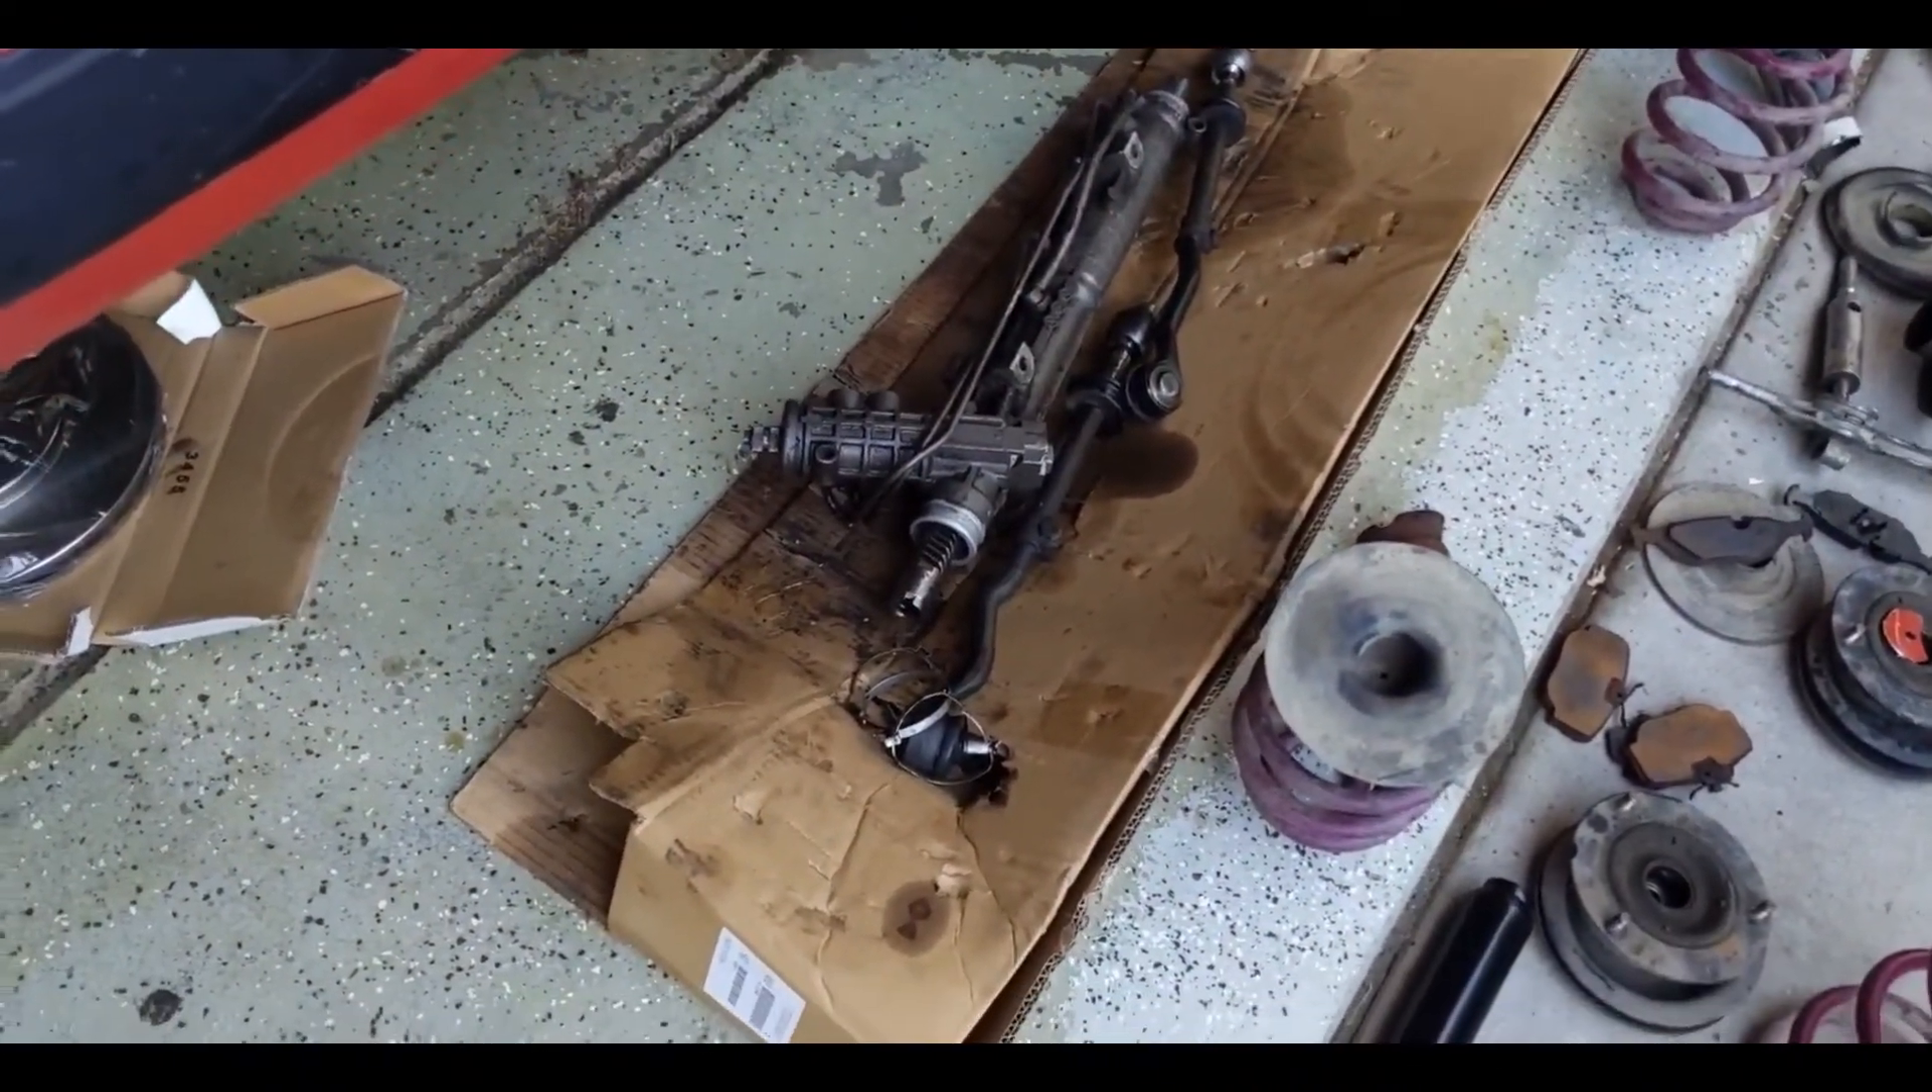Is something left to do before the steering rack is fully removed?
No.